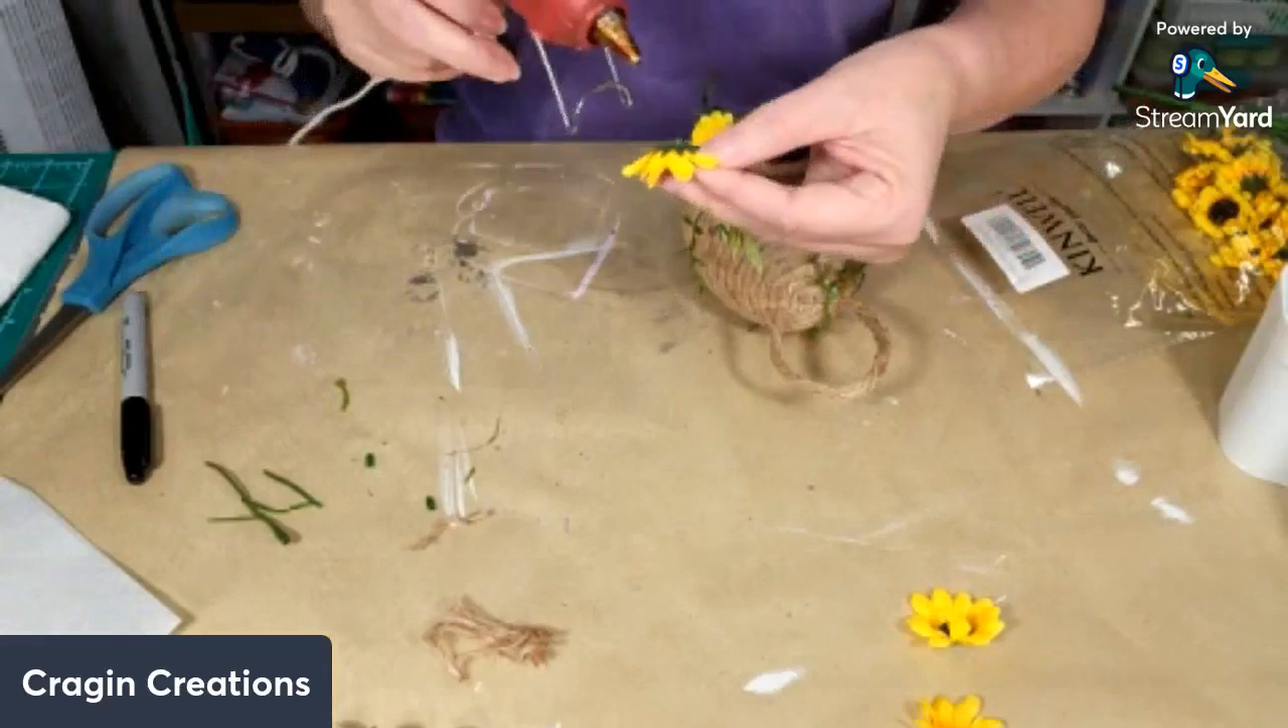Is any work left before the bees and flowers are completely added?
Yes.